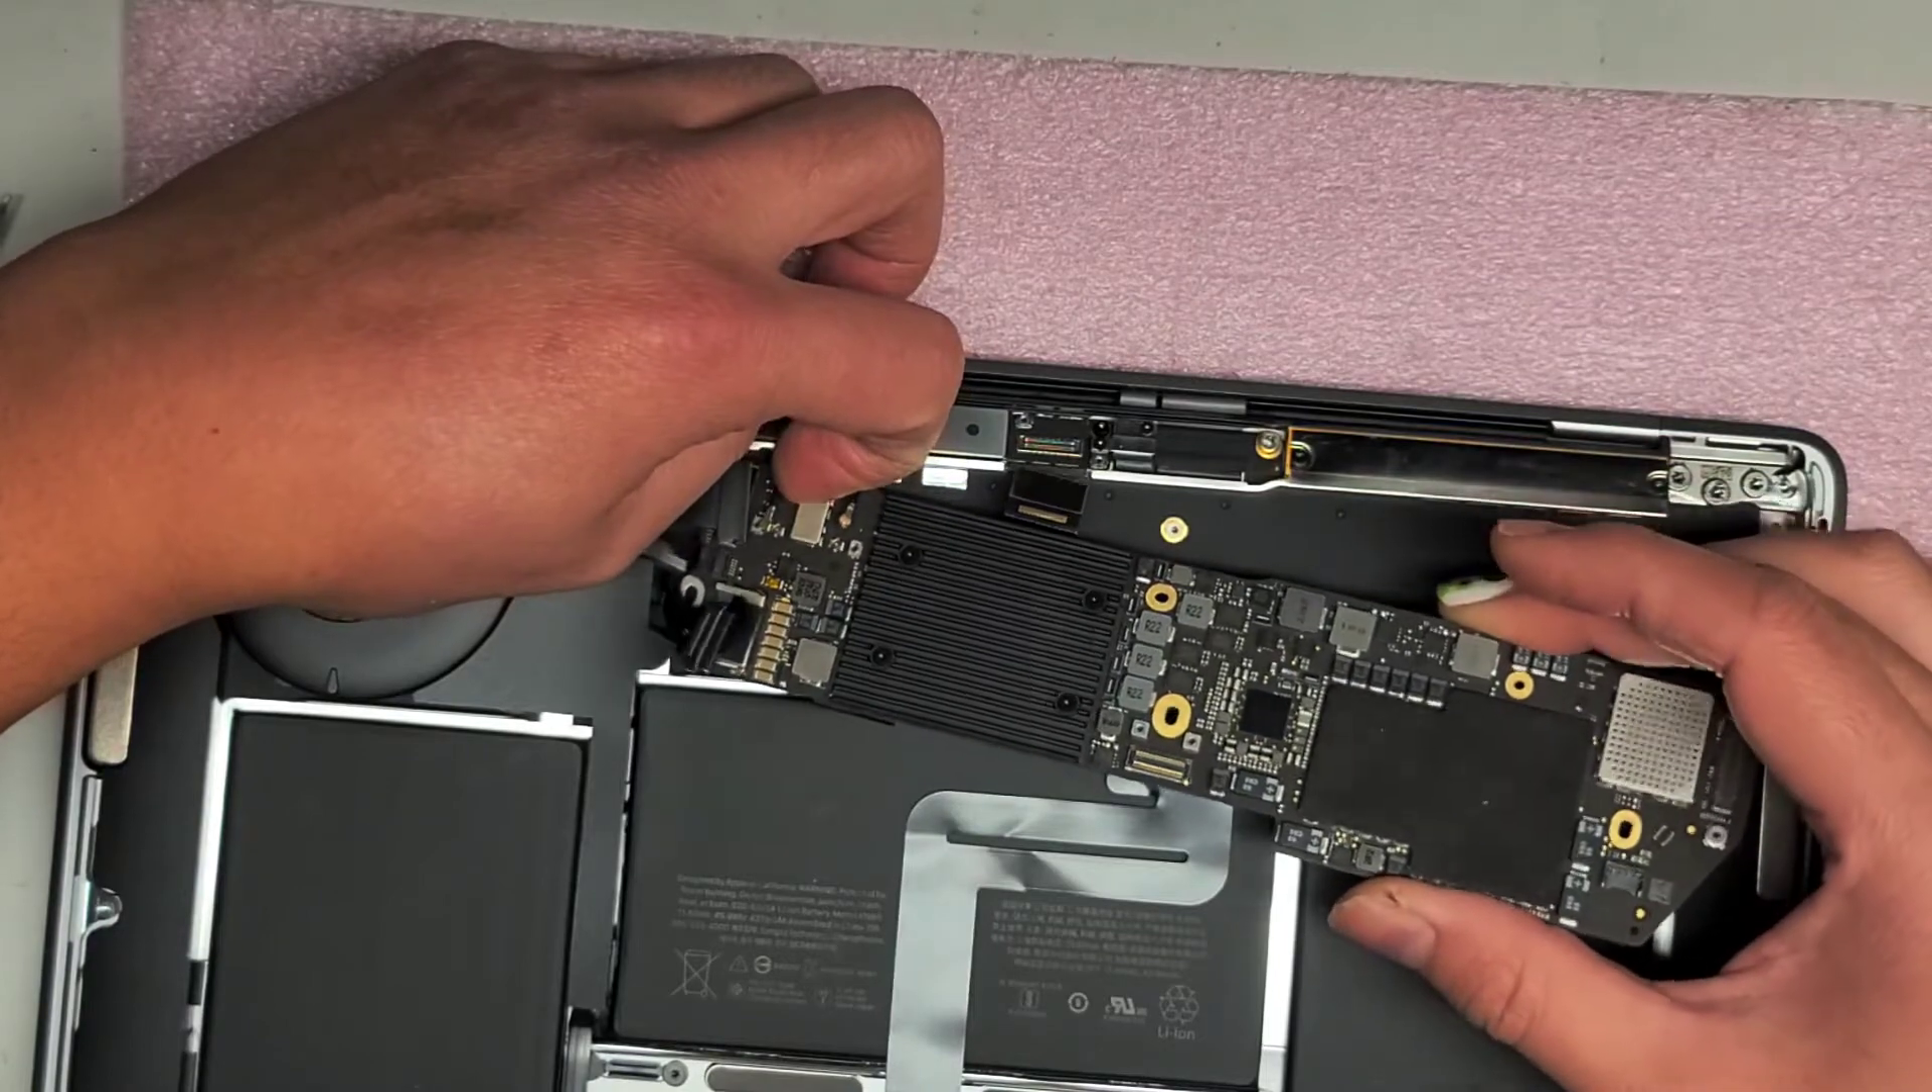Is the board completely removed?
No.